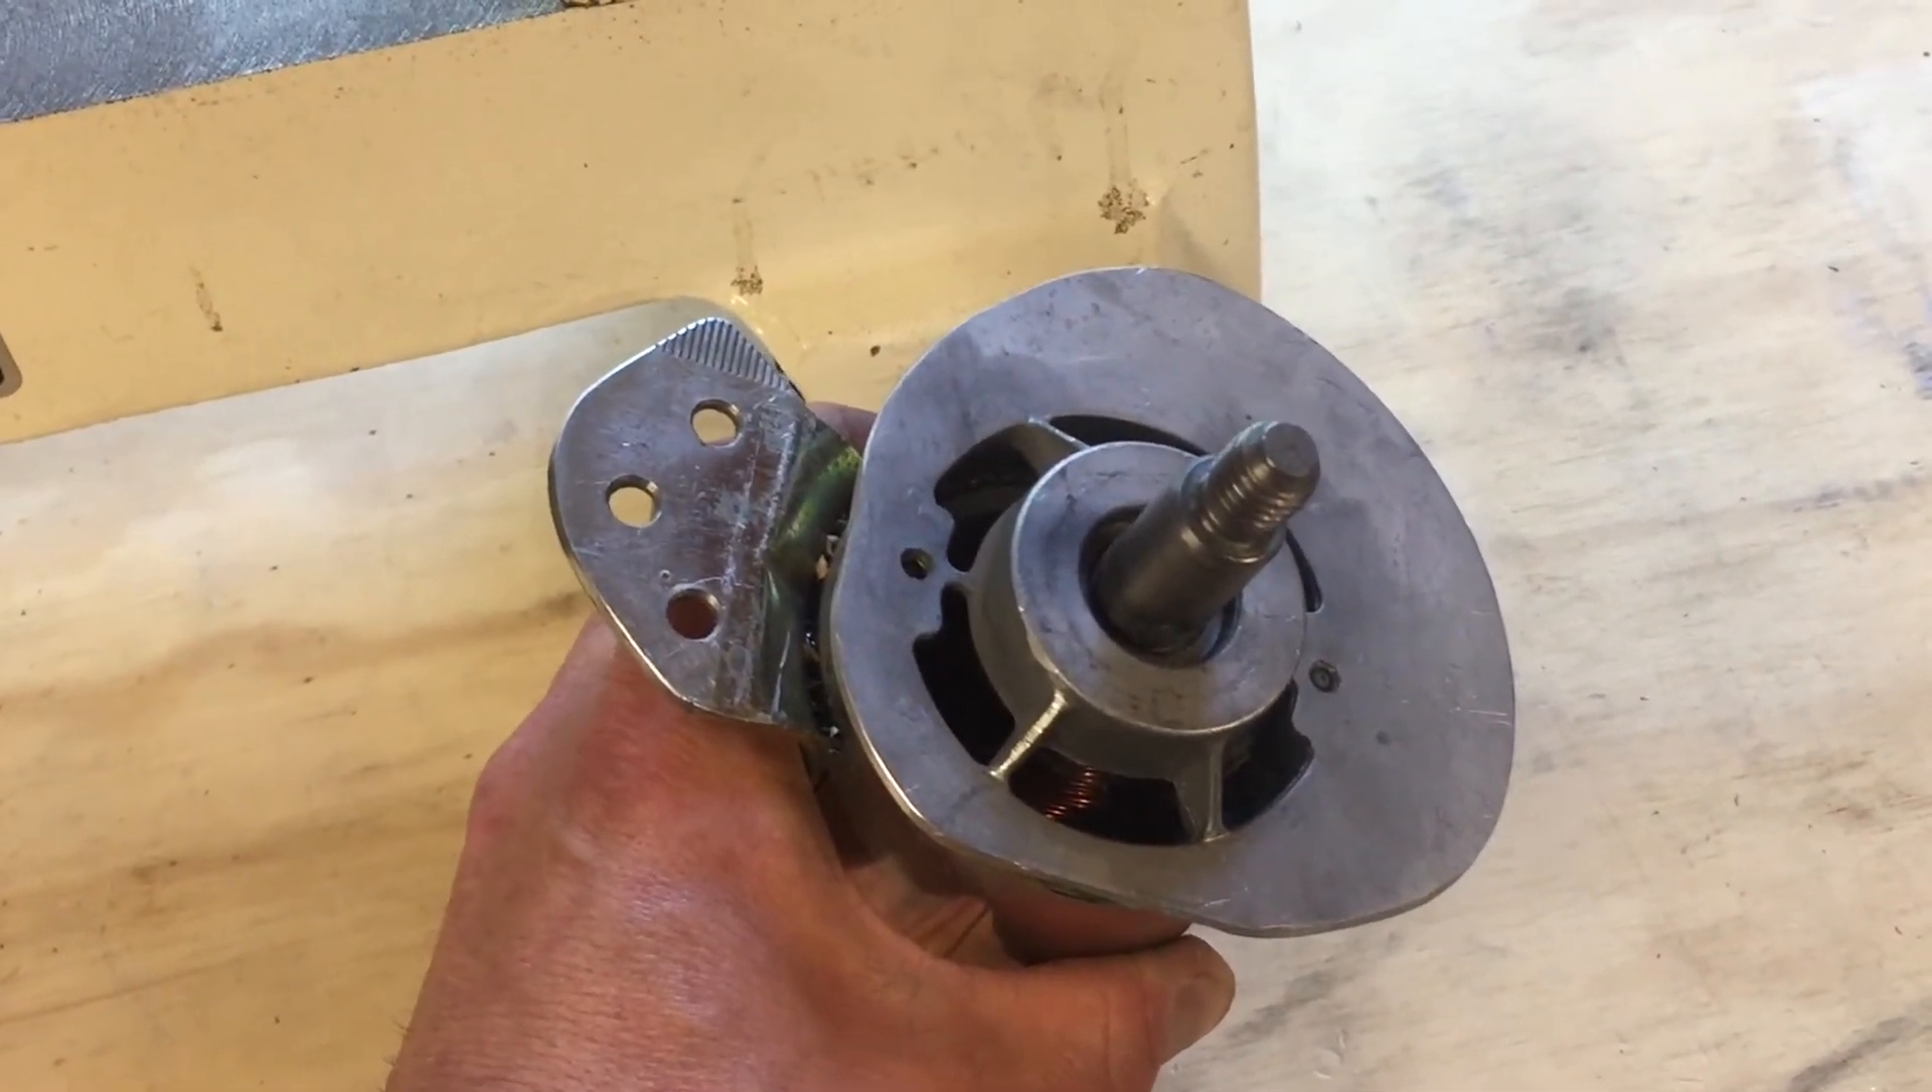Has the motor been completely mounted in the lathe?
No.